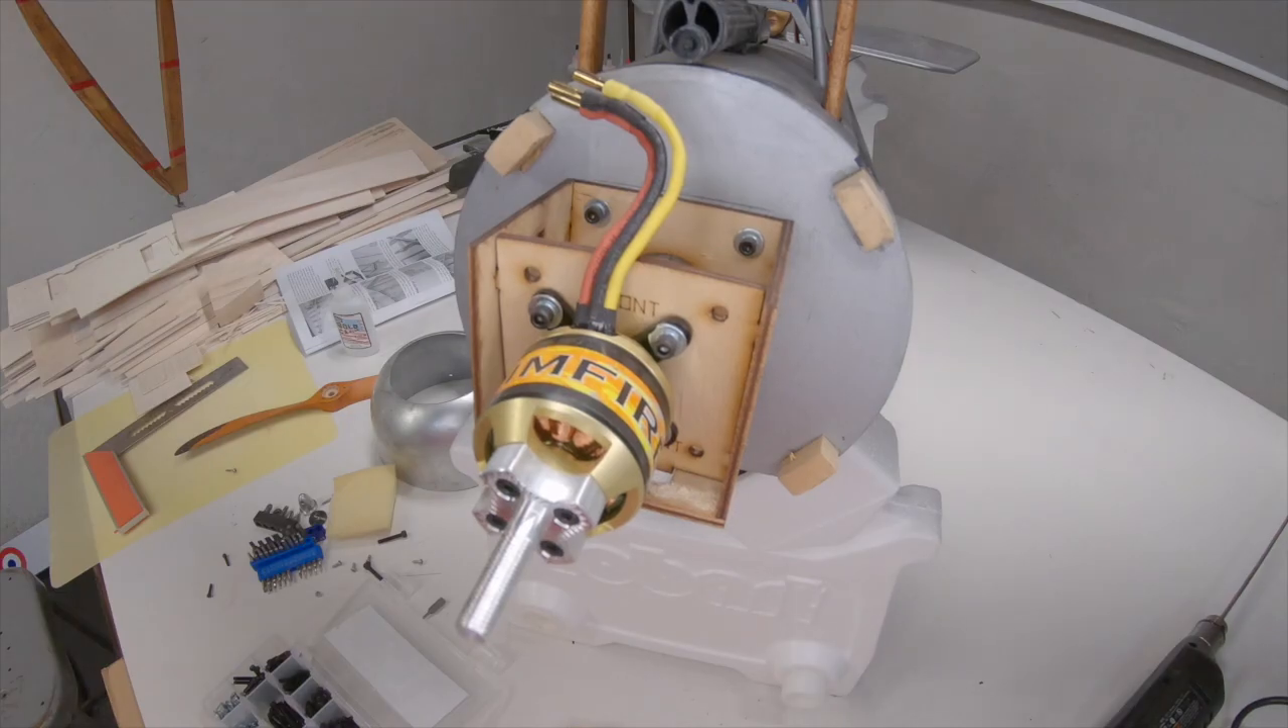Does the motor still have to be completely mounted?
No.